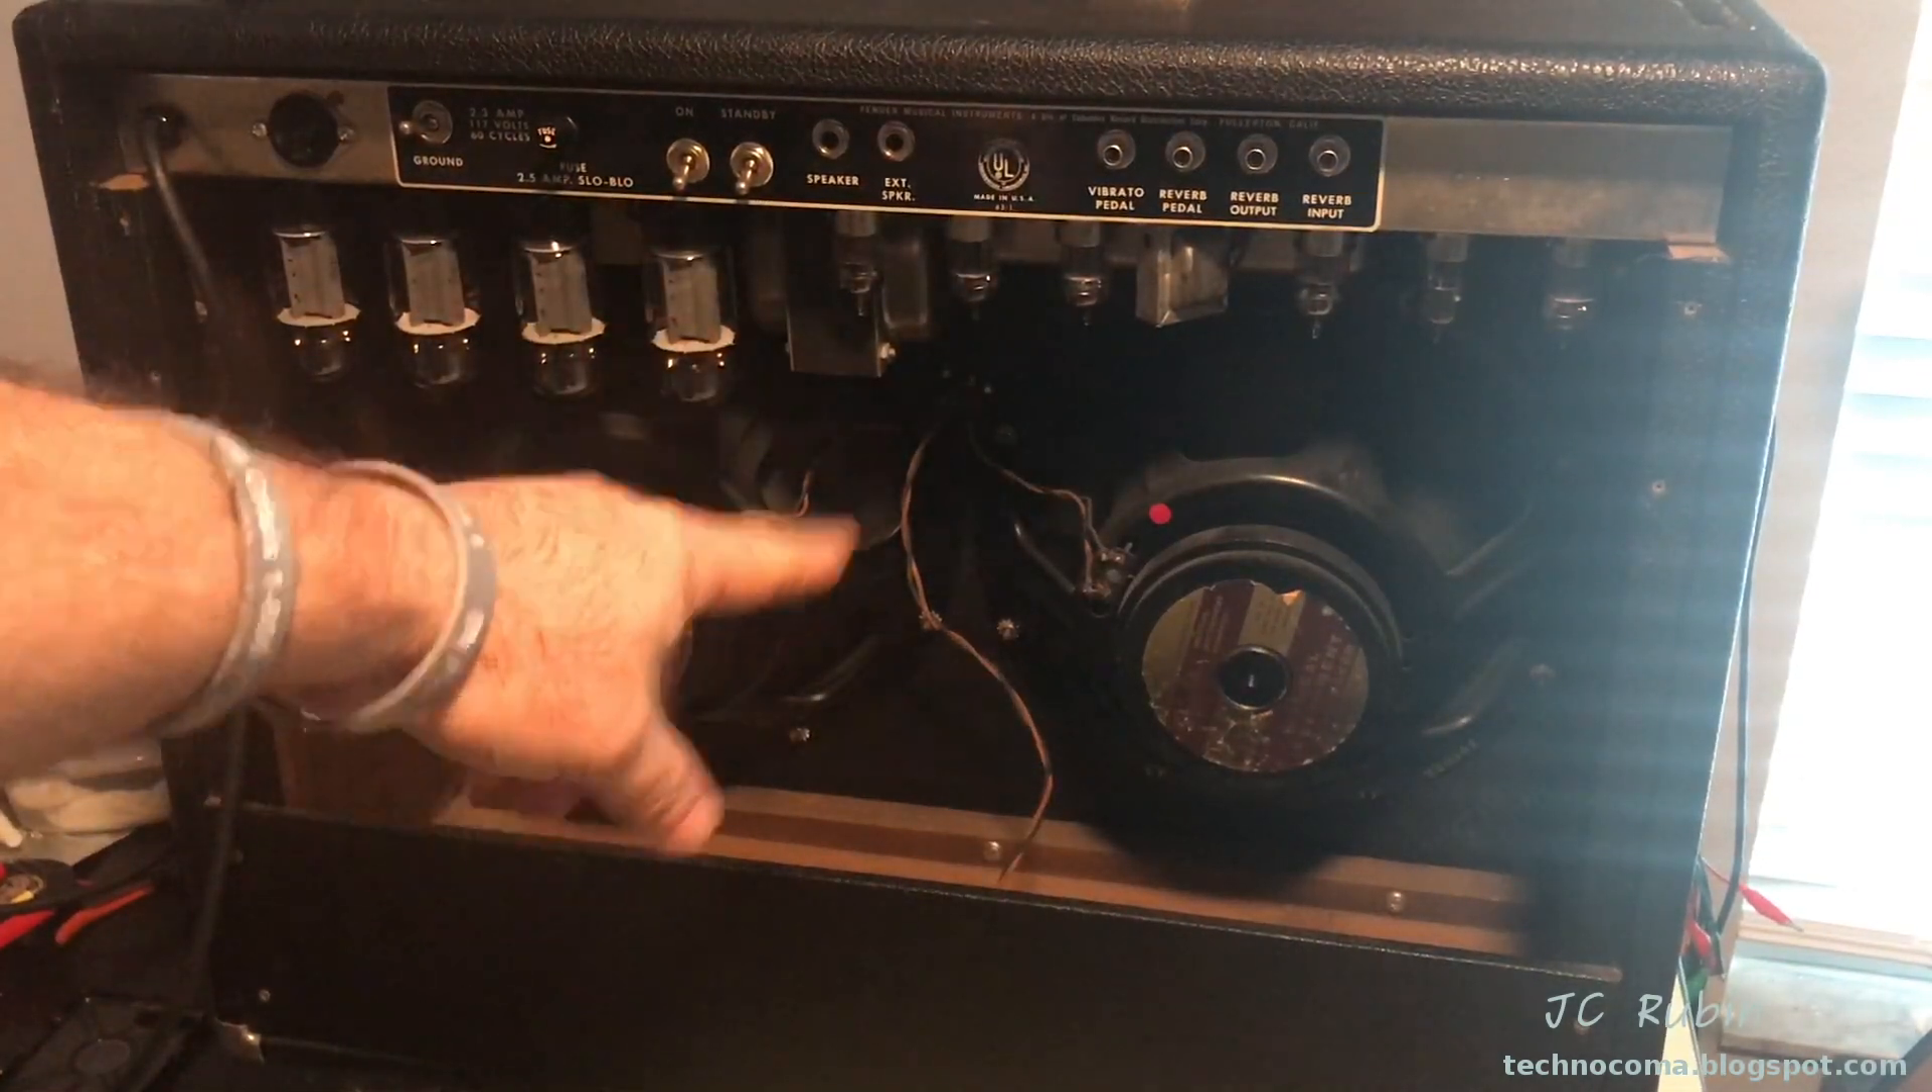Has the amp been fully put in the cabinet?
Yes.